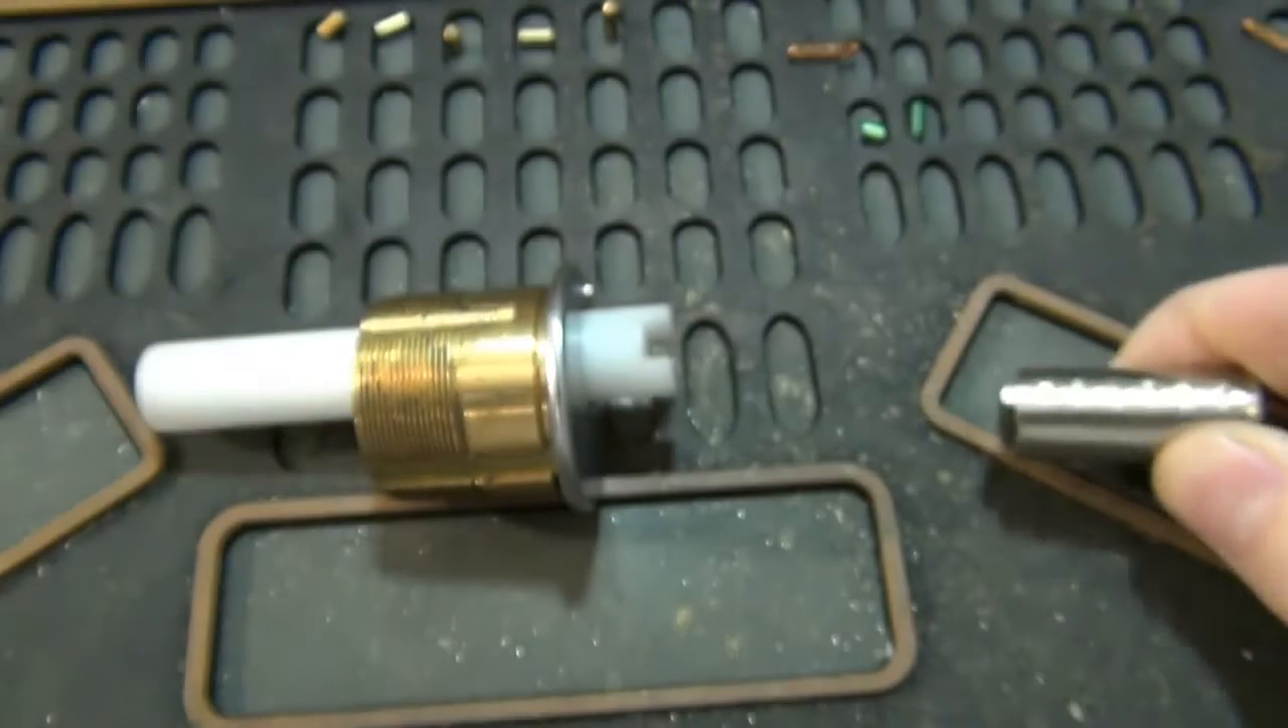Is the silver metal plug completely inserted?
No.